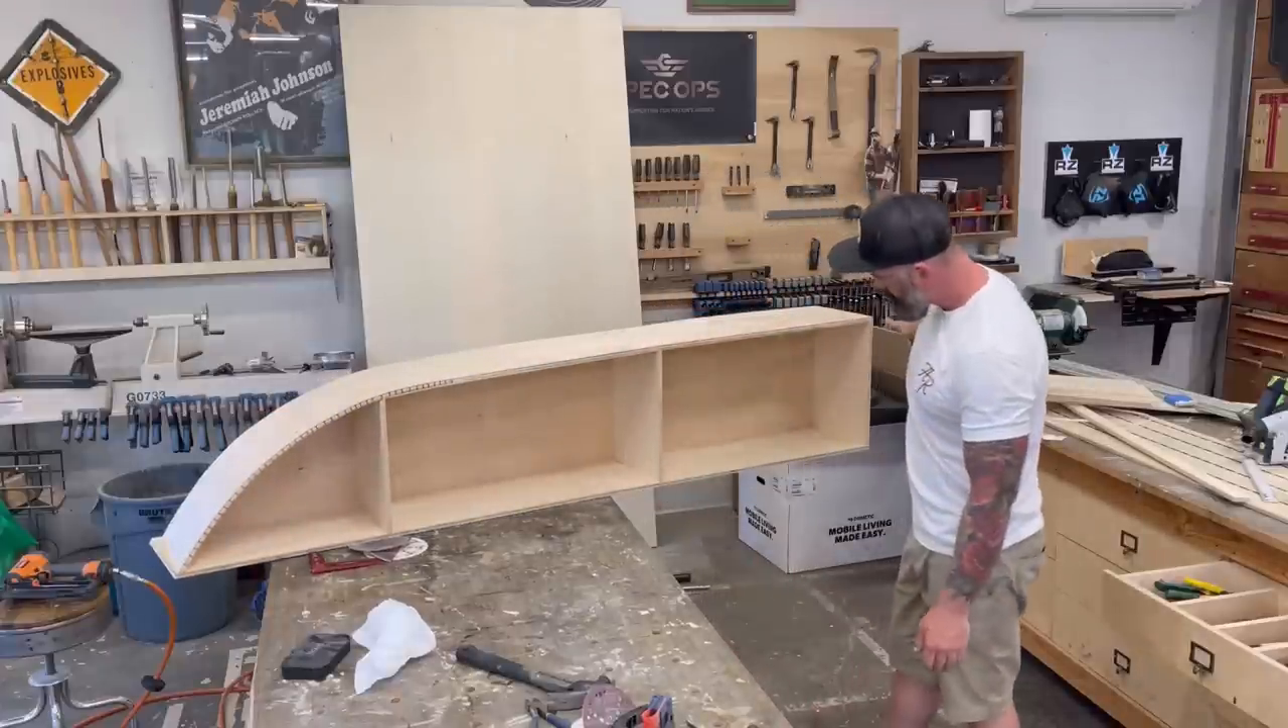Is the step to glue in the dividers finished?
Yes.